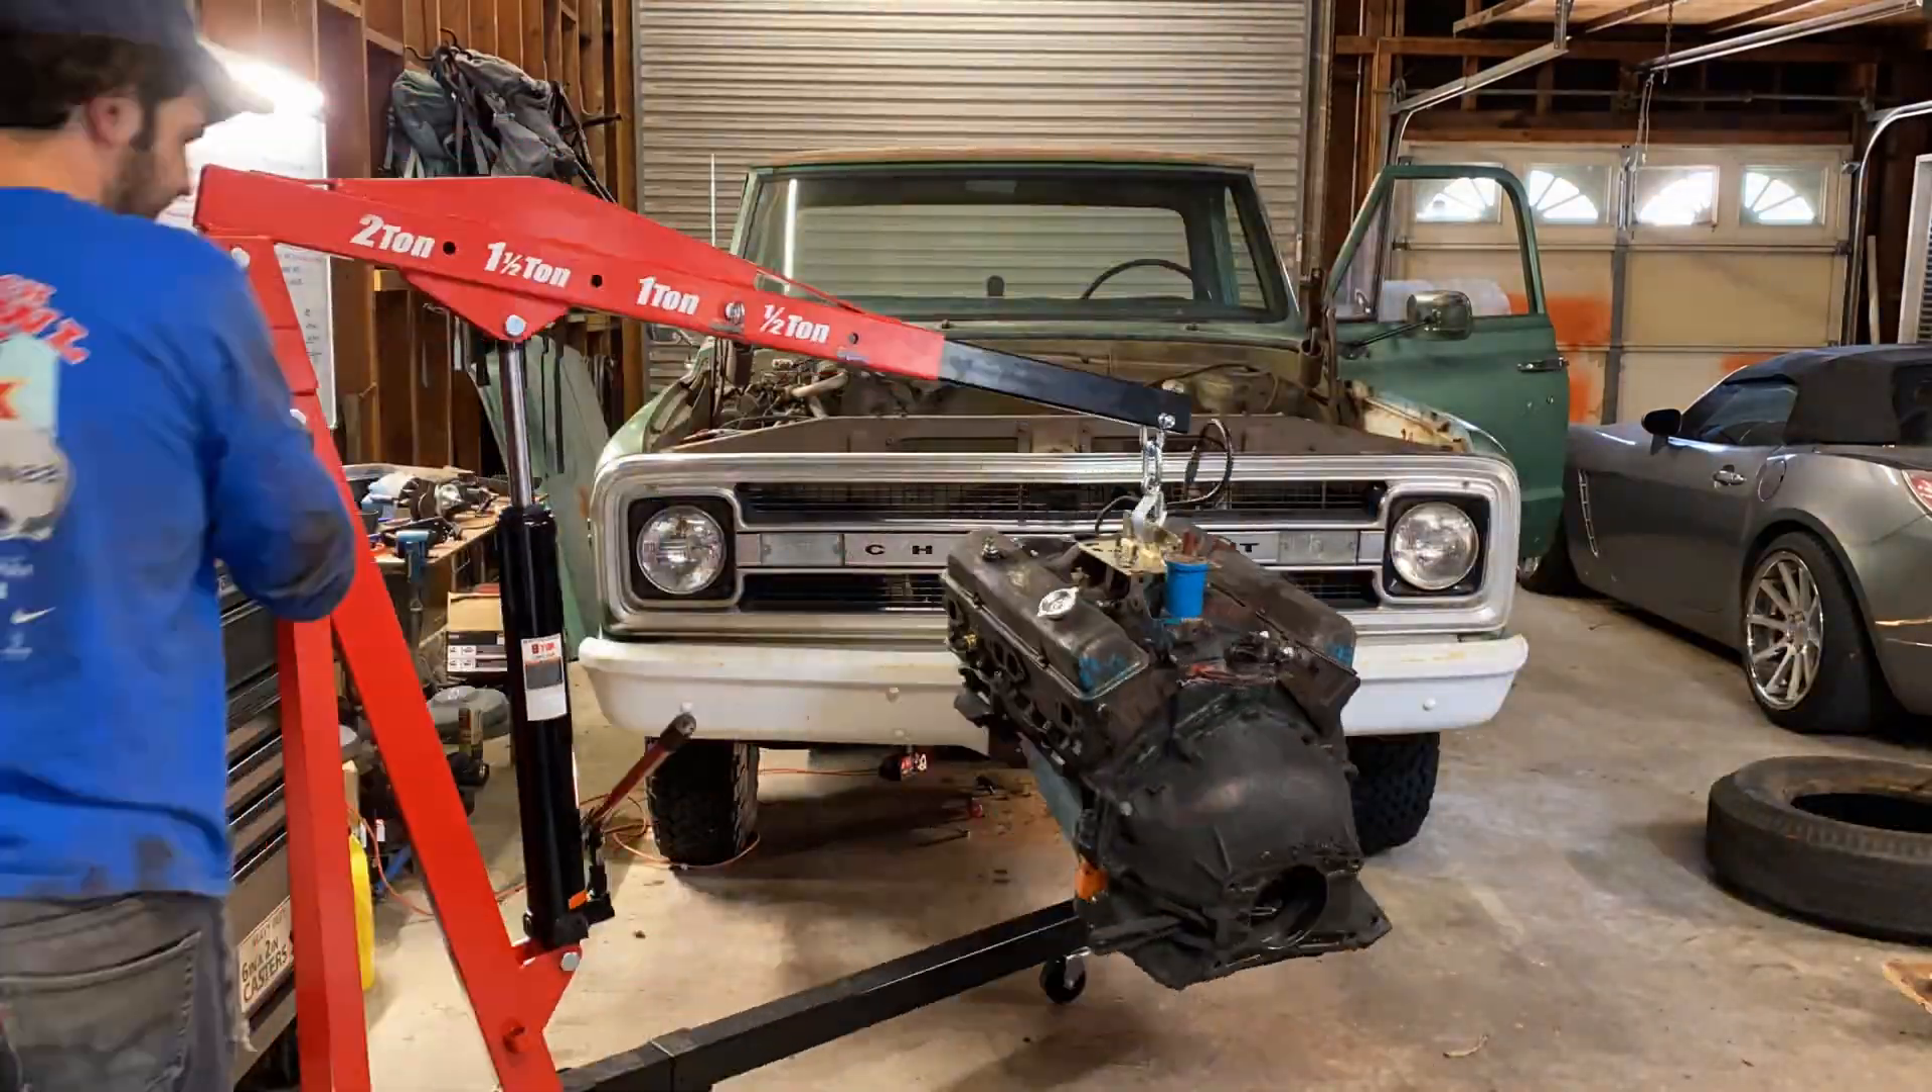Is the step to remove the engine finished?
Yes.